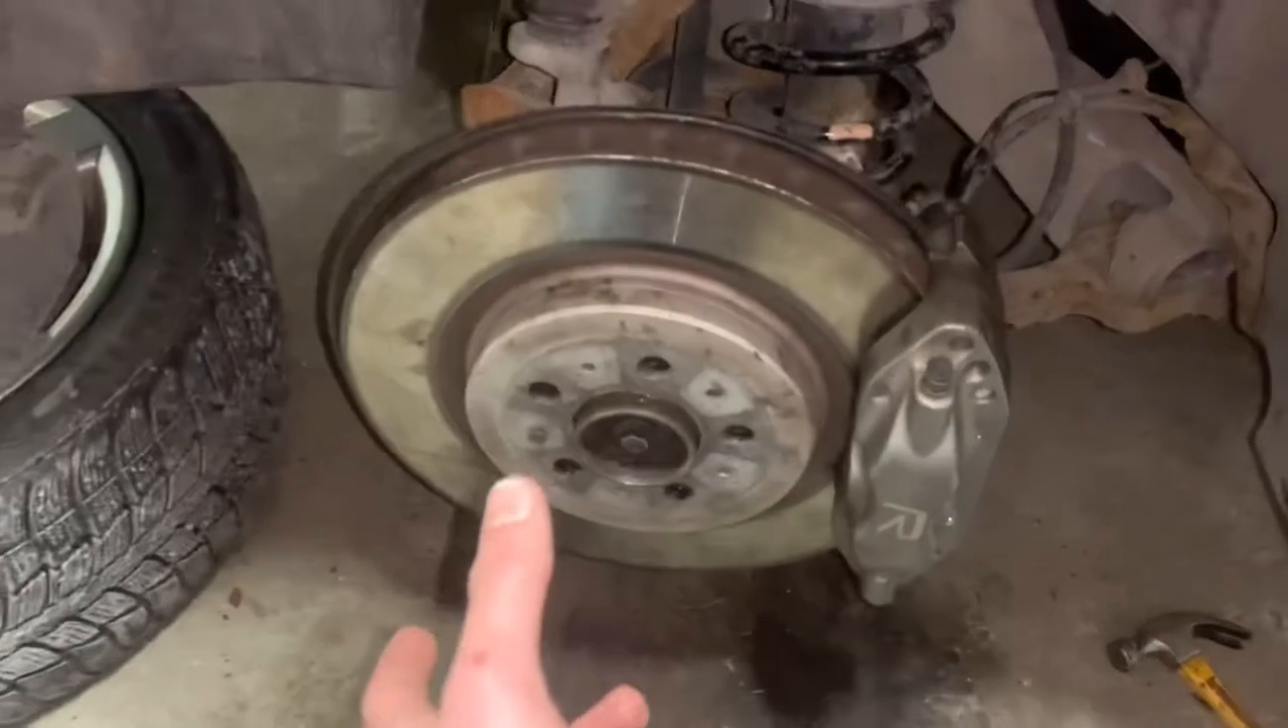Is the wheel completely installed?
No.